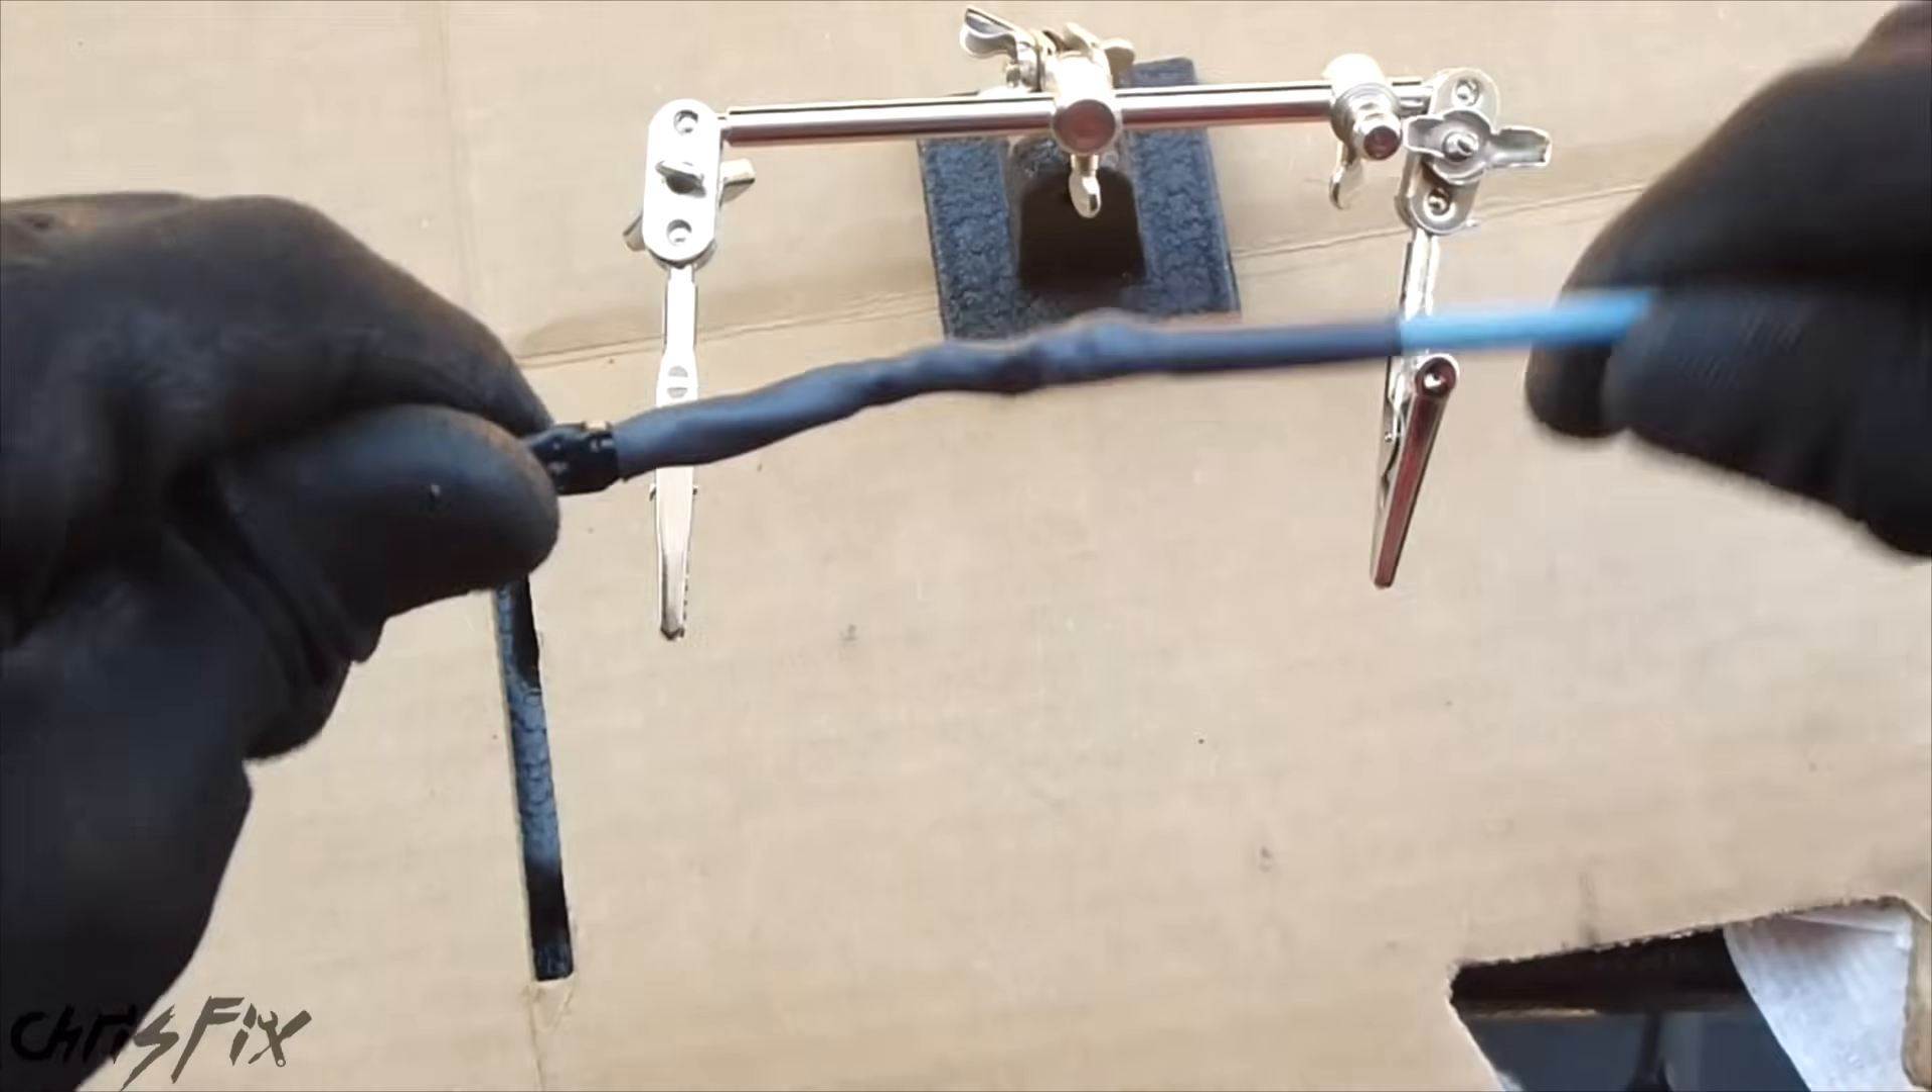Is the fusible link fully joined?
Yes.